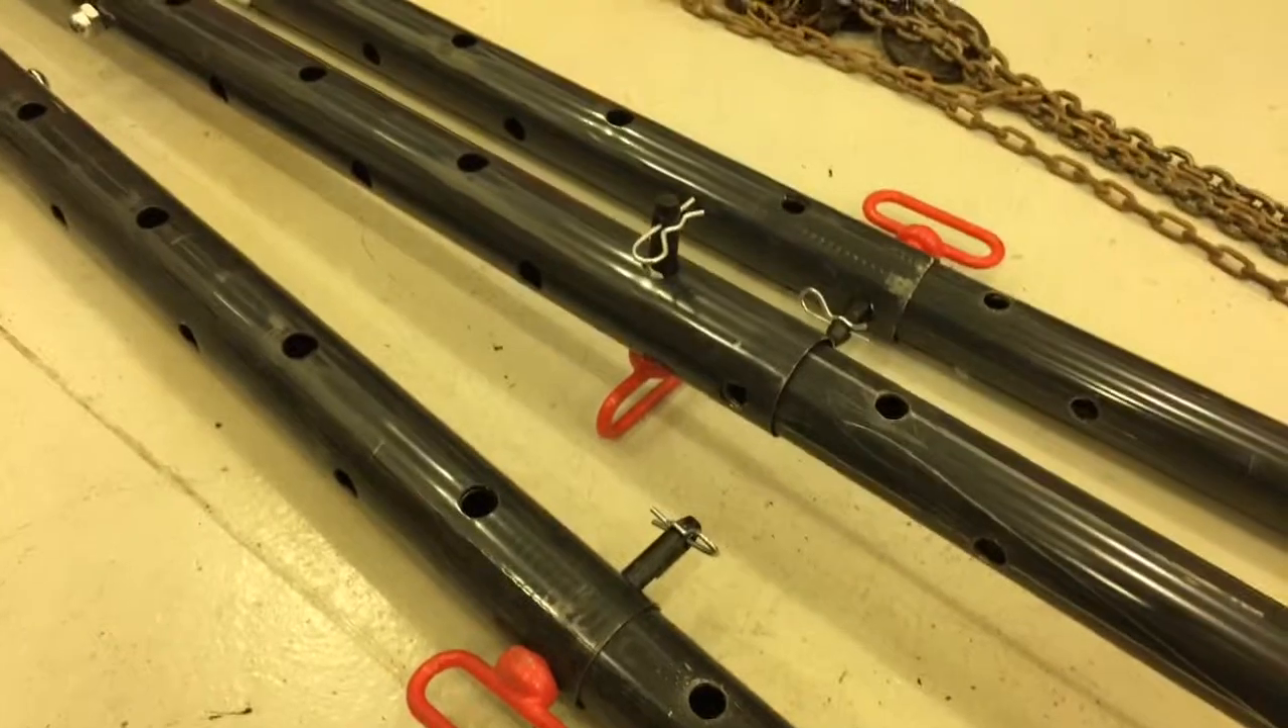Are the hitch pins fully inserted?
Yes.